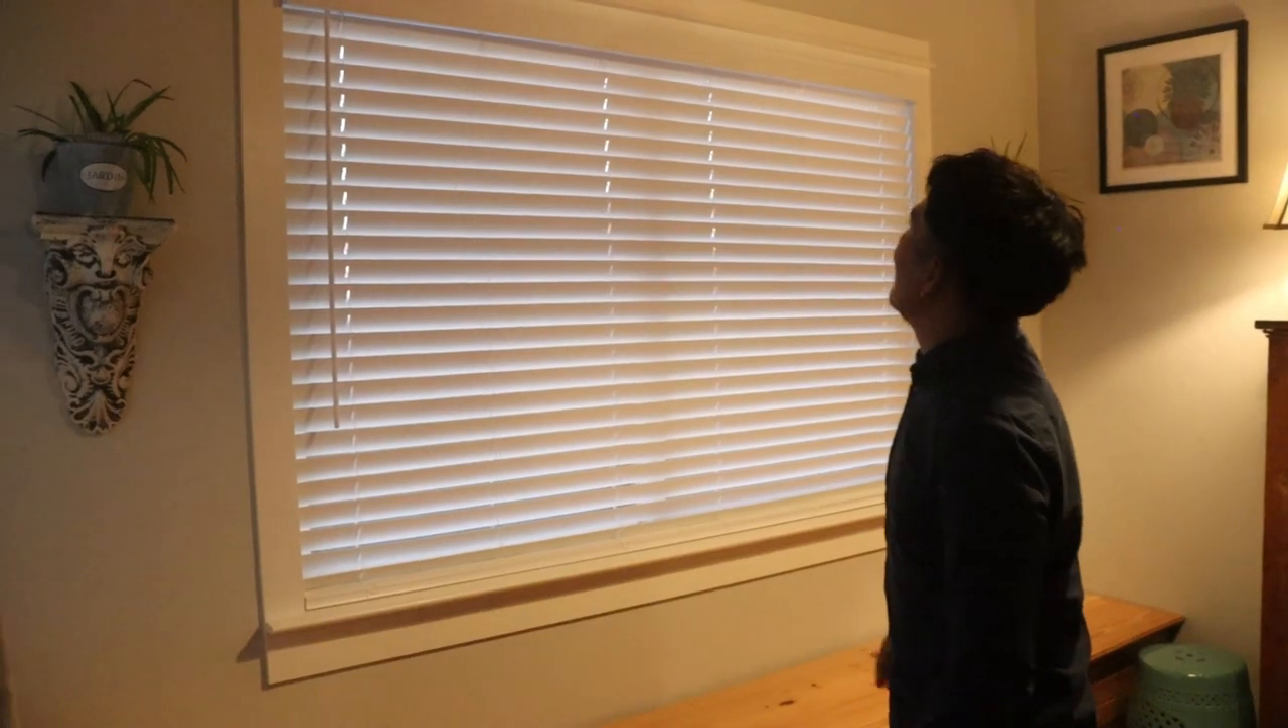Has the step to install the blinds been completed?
Yes.